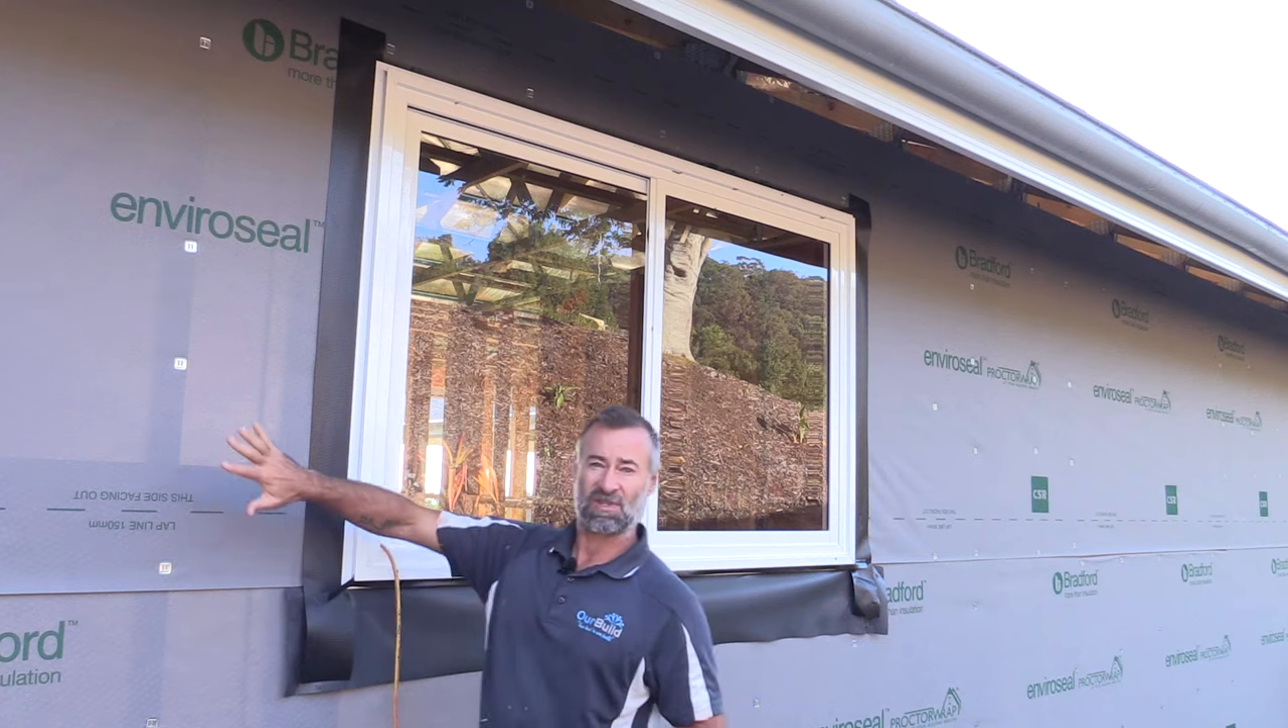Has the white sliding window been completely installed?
Yes.